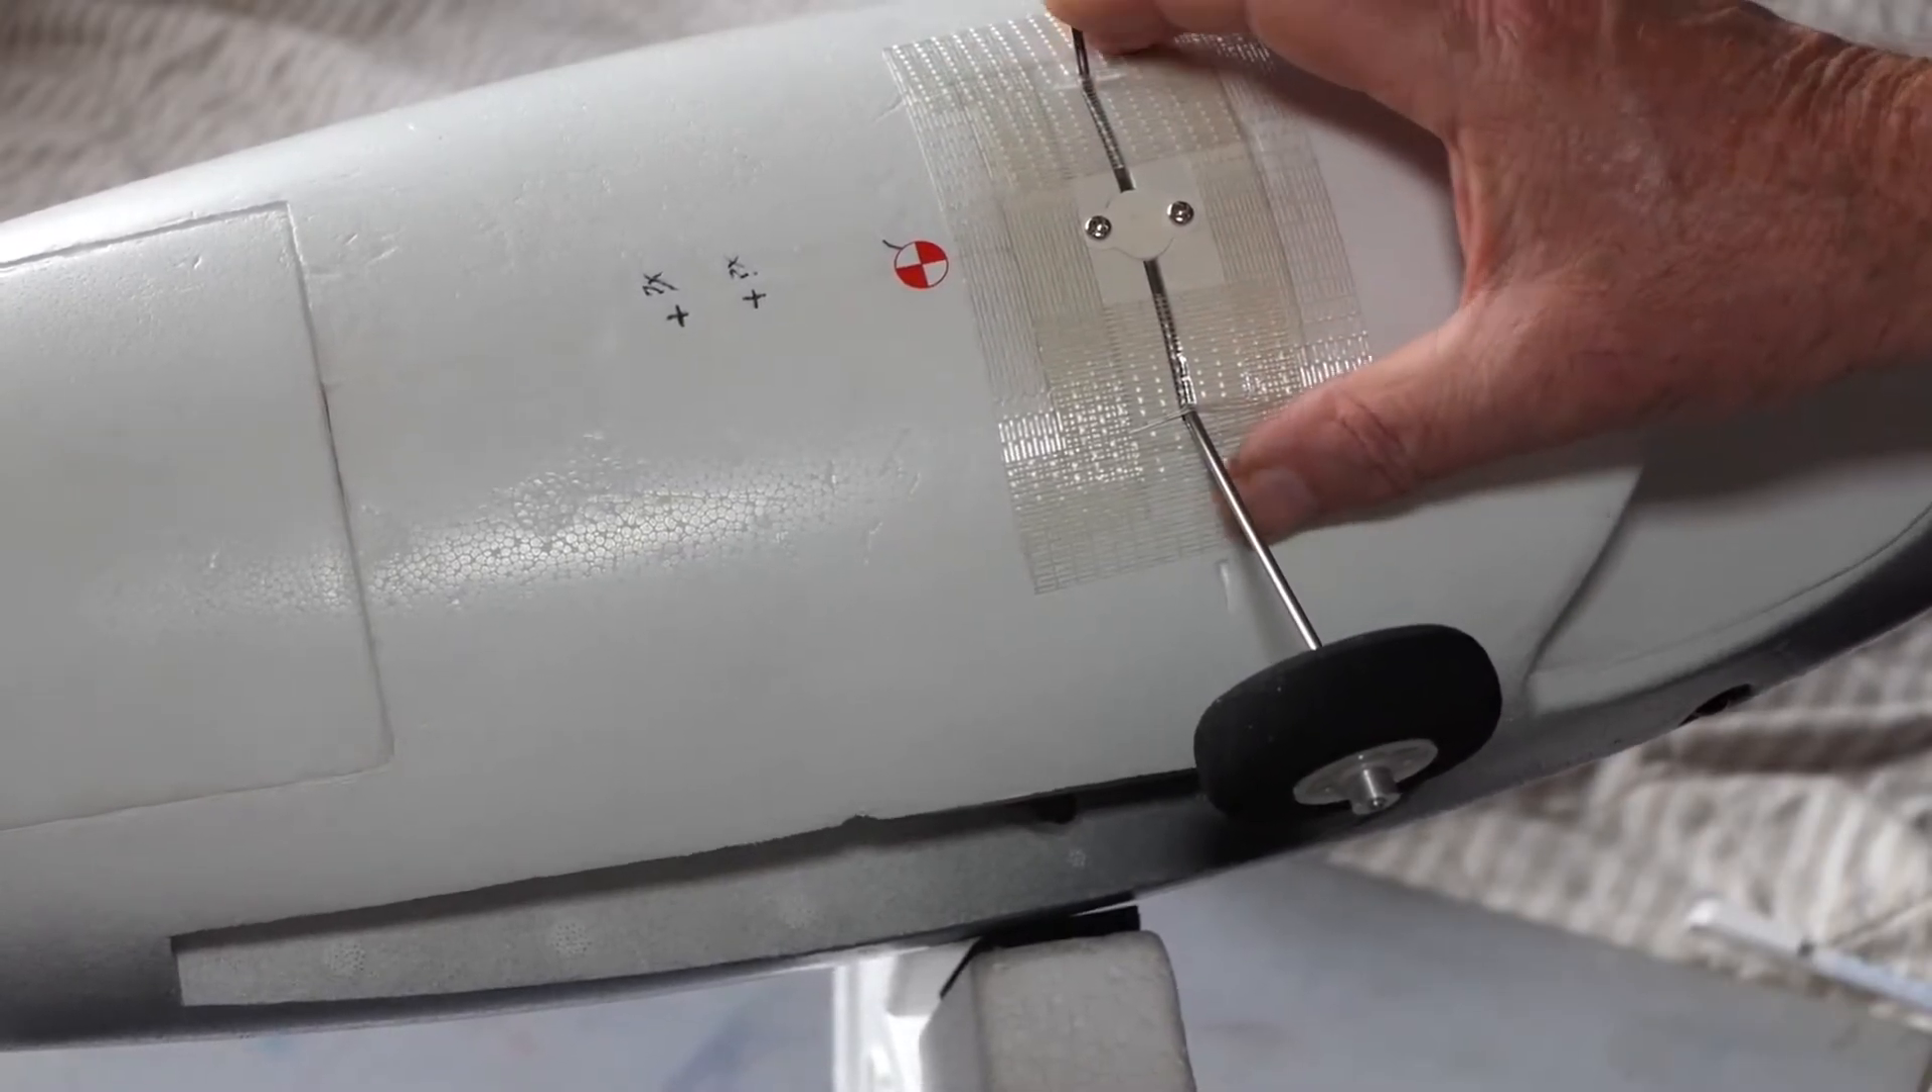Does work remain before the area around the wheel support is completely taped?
No.